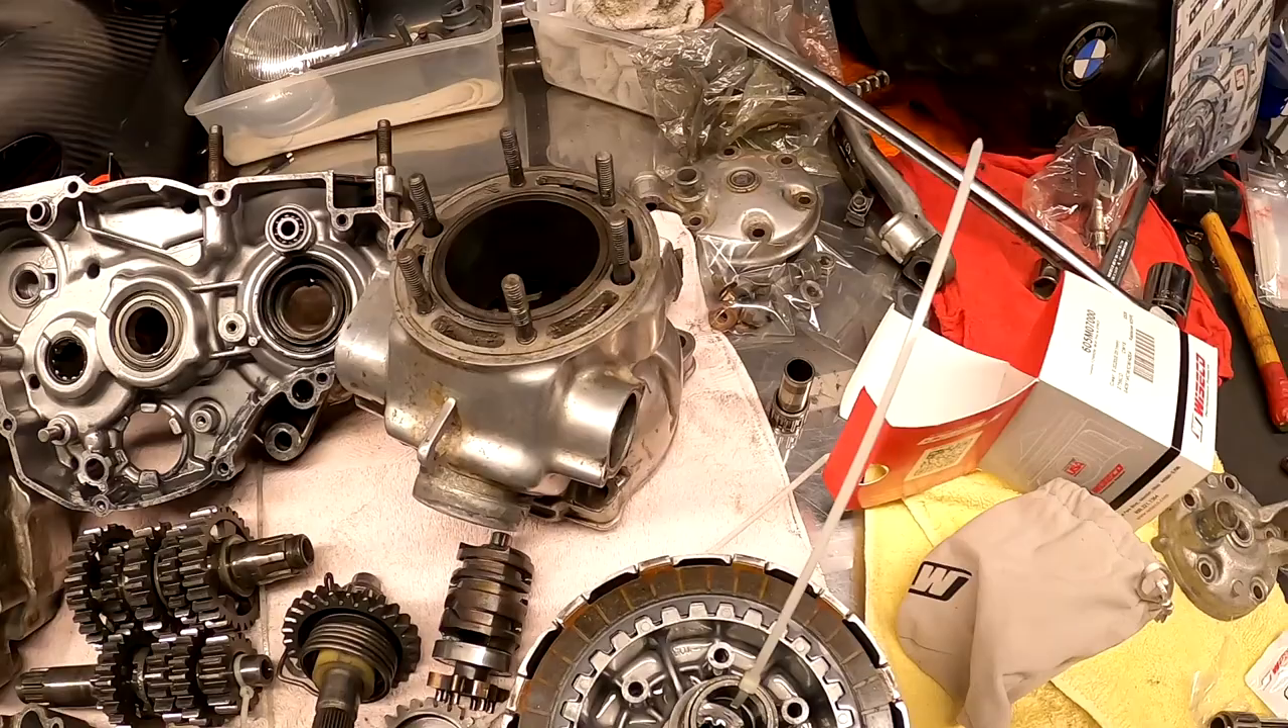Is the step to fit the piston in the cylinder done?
No.